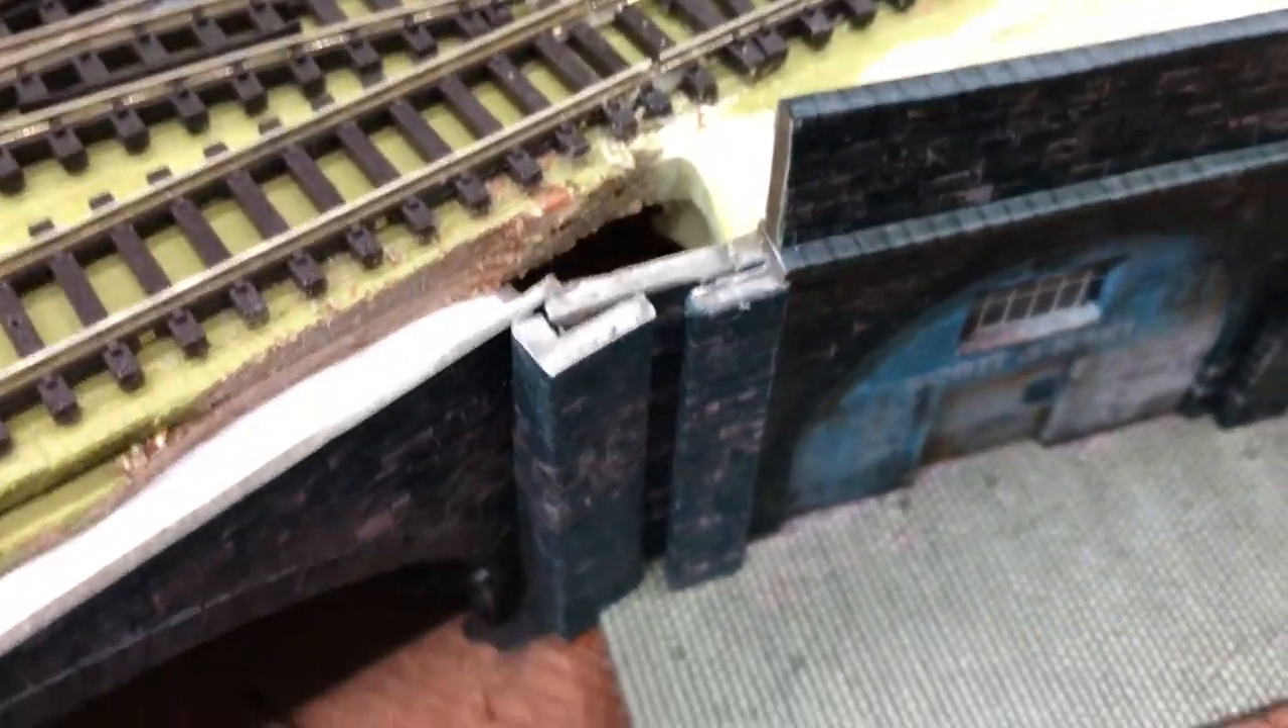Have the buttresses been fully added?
Yes.